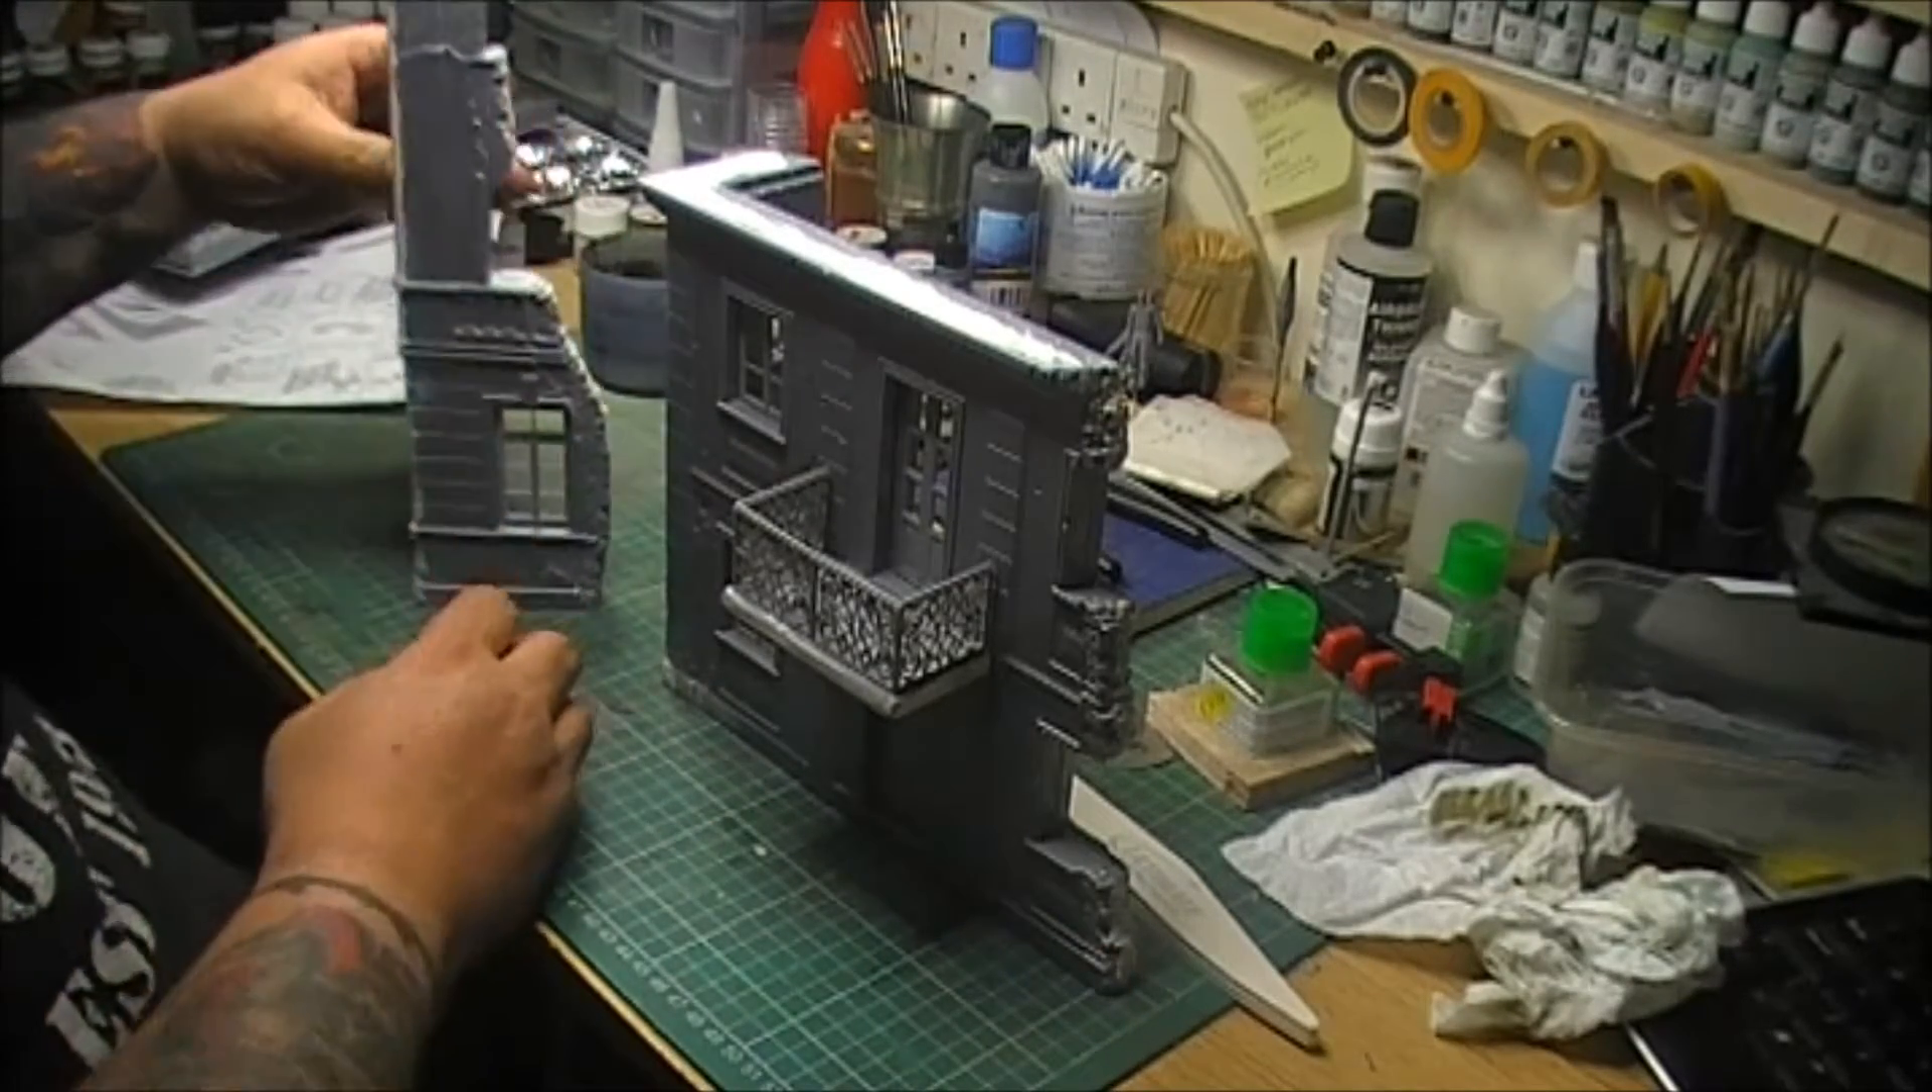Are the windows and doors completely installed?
Yes.